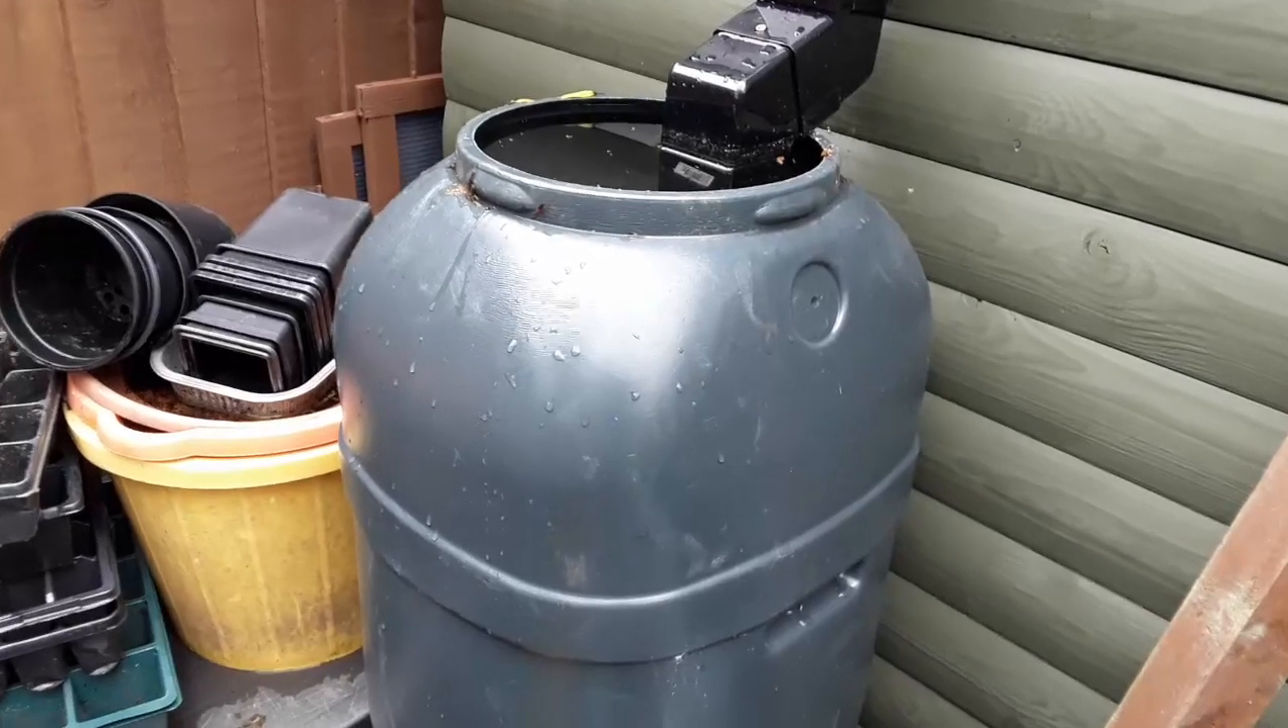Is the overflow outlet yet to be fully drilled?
Yes.